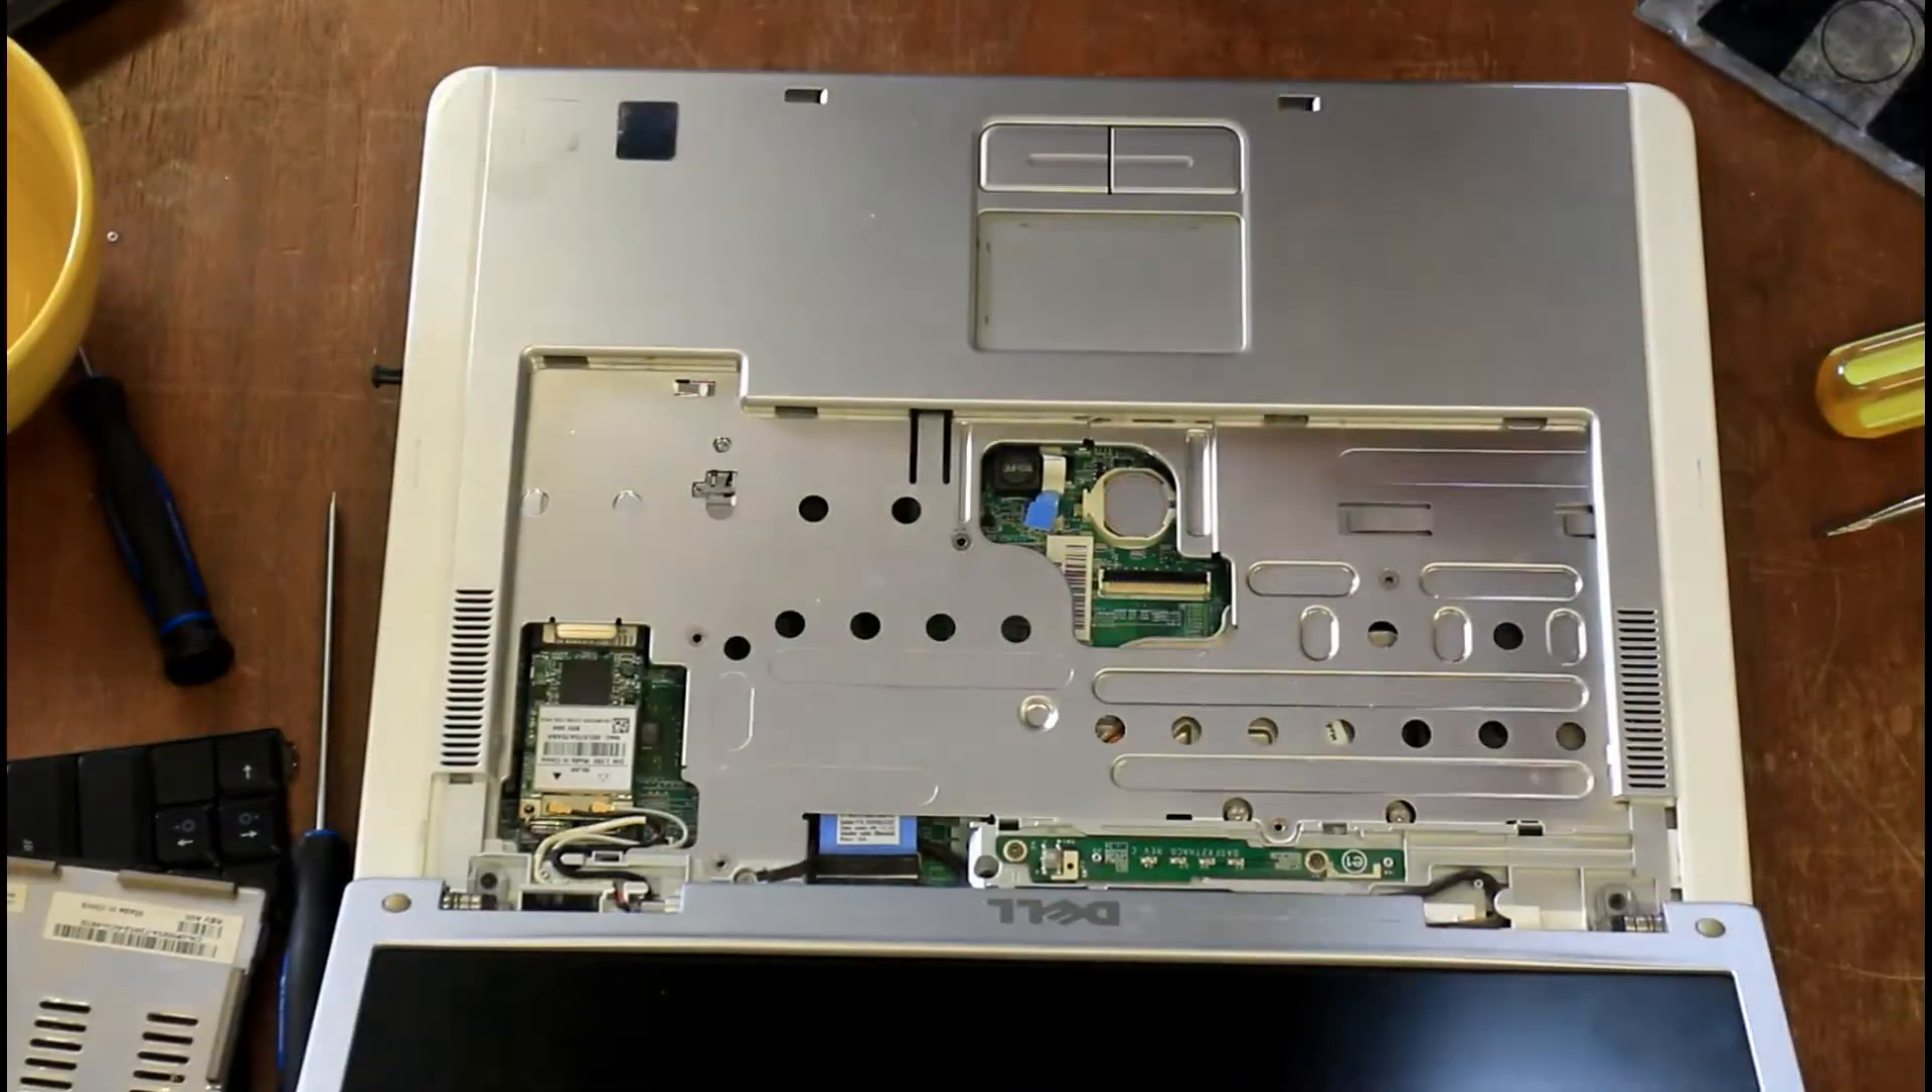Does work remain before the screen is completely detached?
Yes.